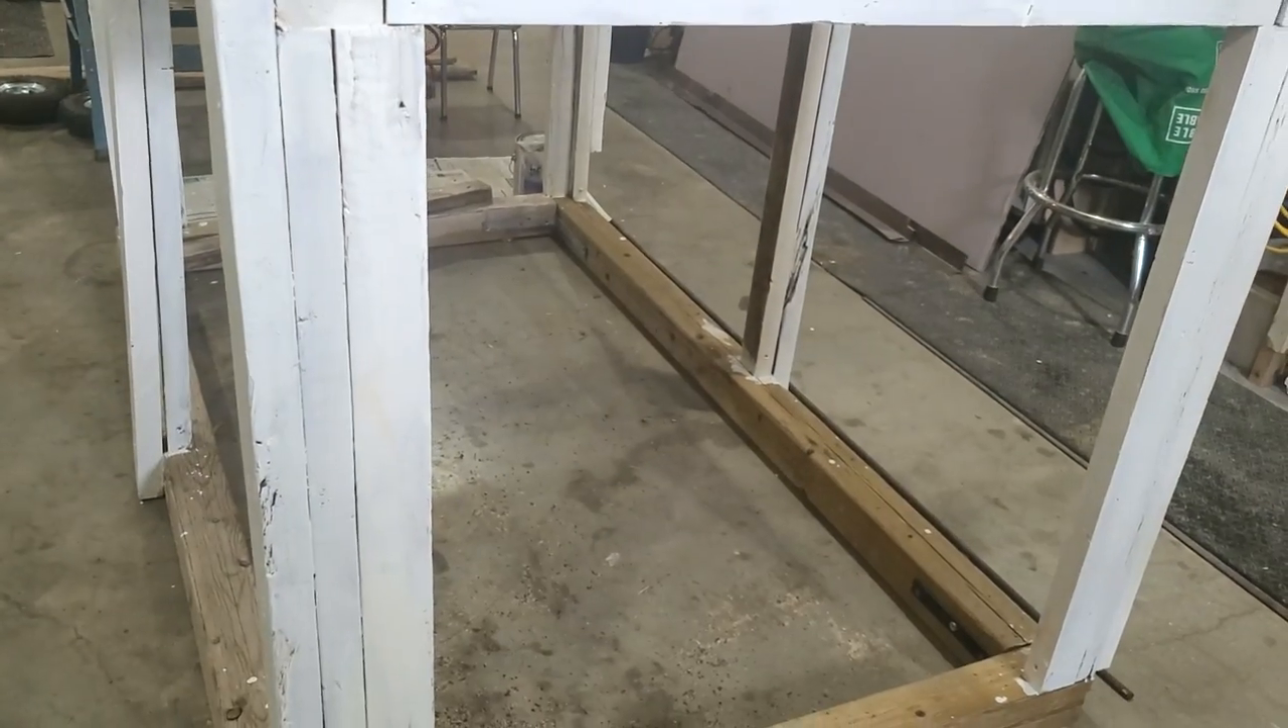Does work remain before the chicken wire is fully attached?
Yes.